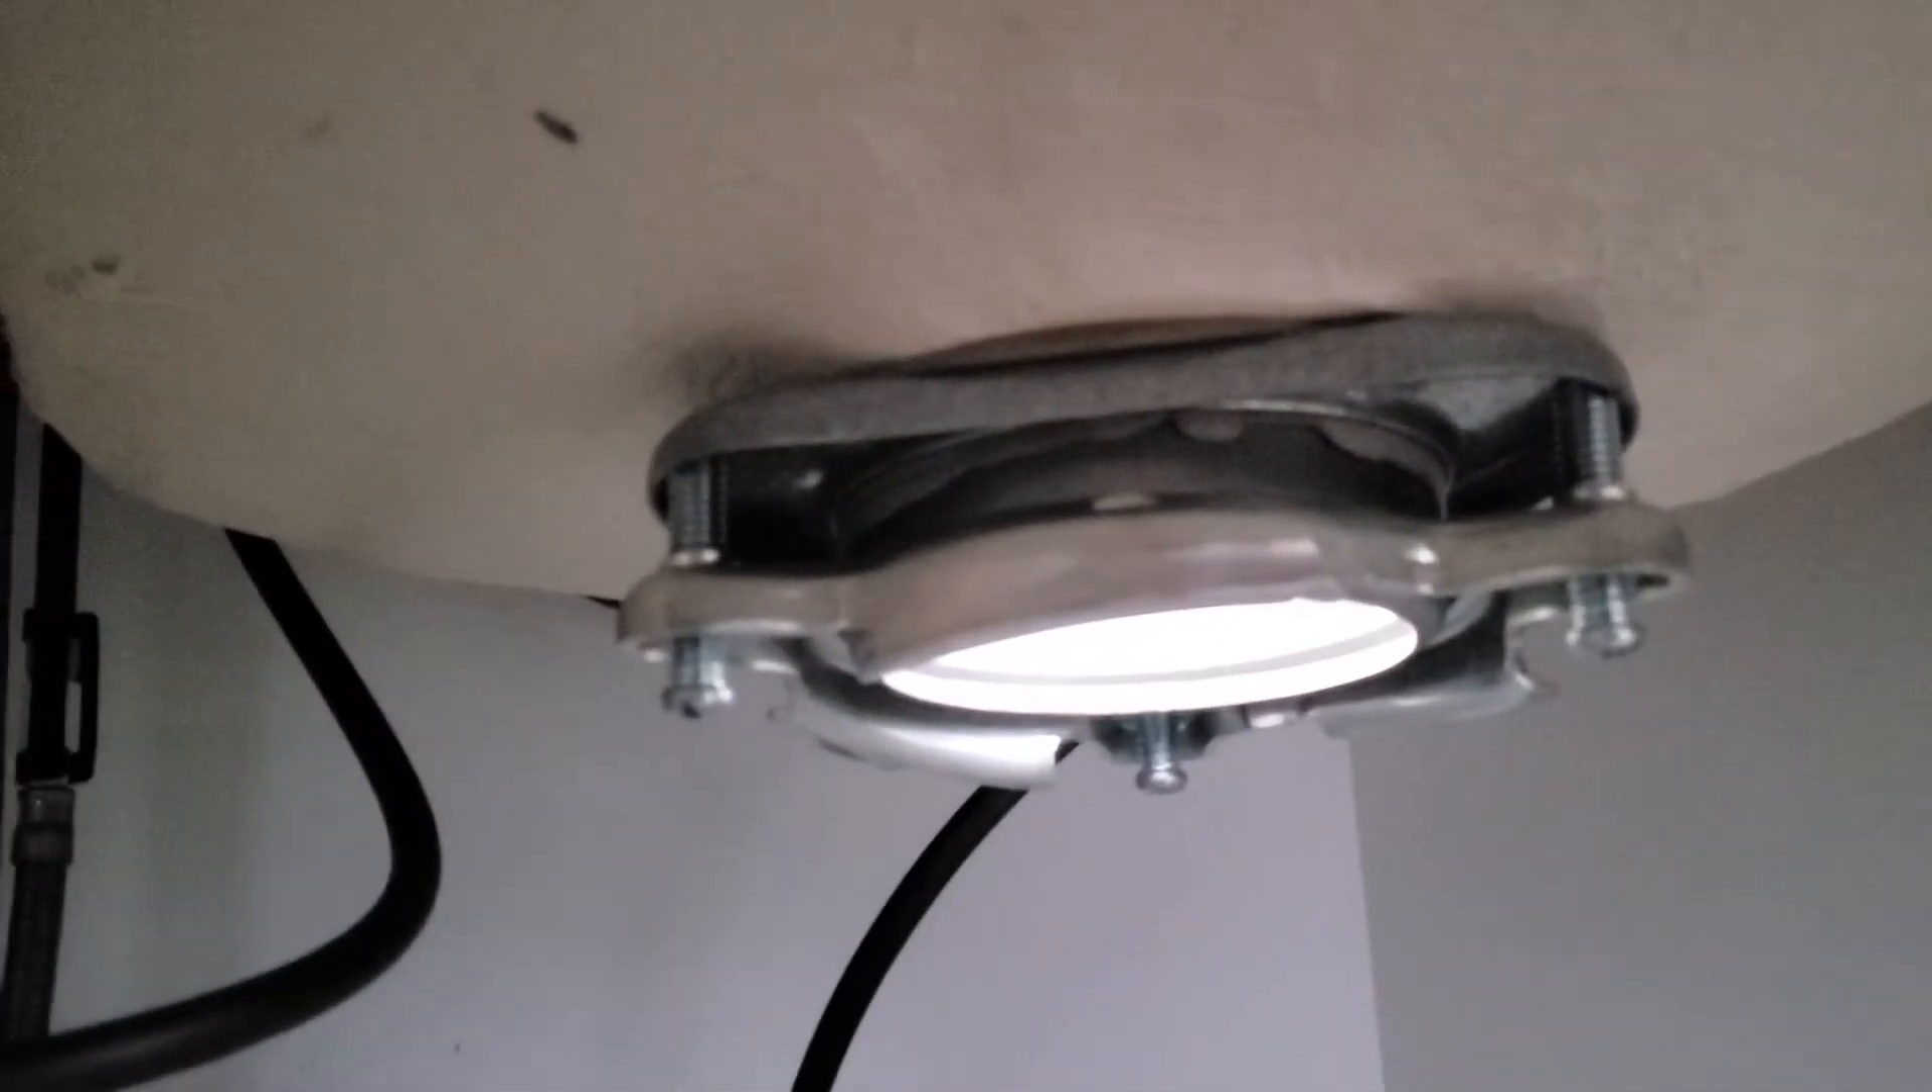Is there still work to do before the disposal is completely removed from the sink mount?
No.